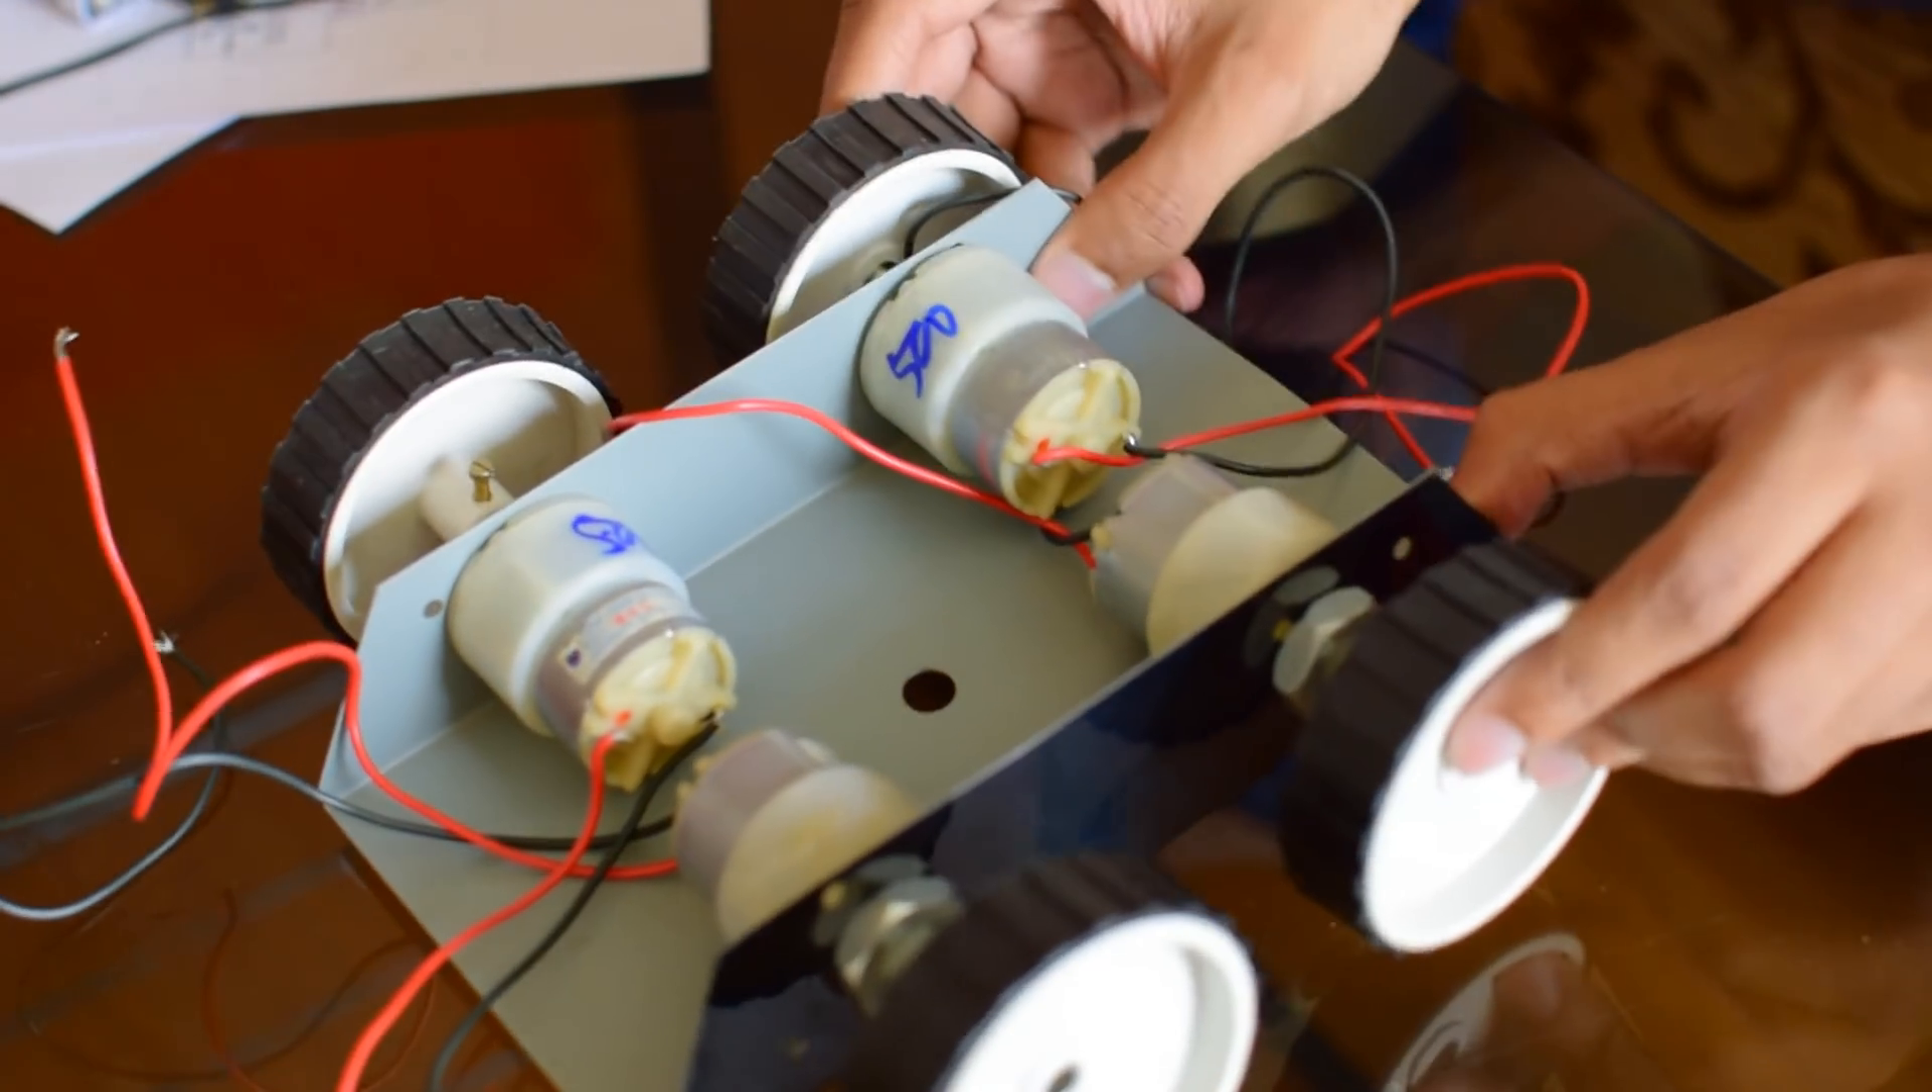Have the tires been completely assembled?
Yes.